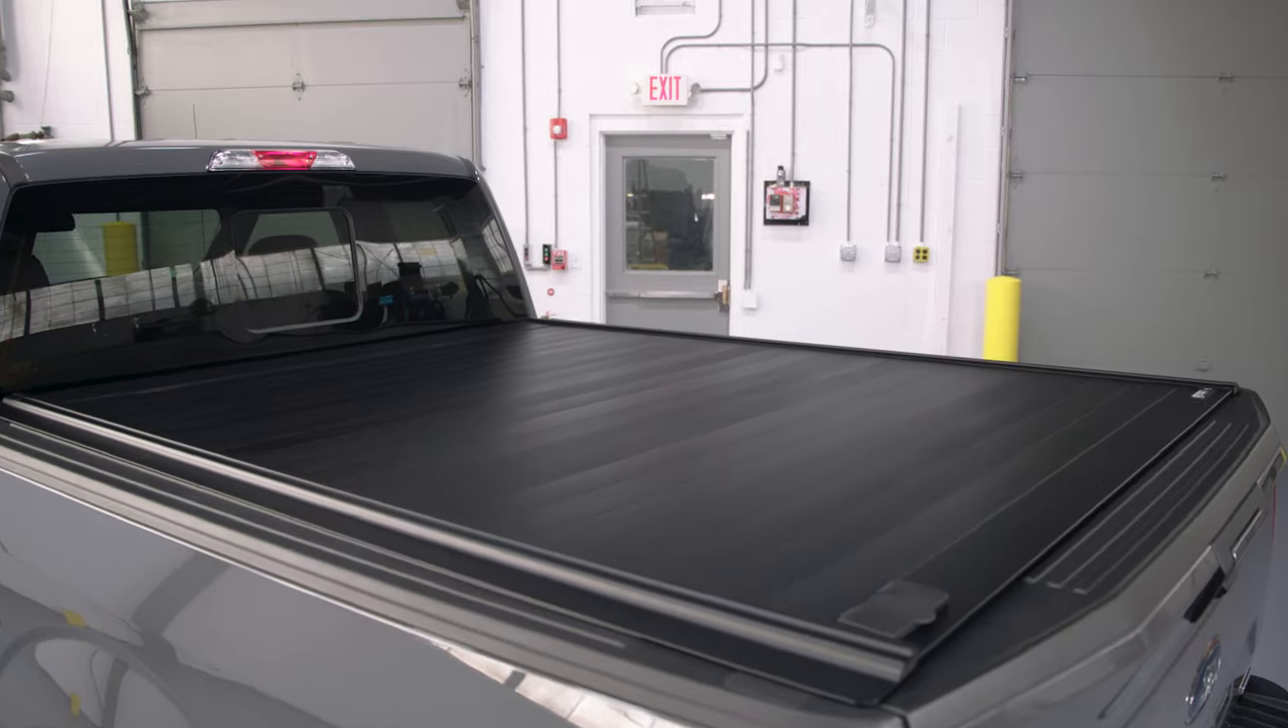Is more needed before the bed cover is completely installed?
No.